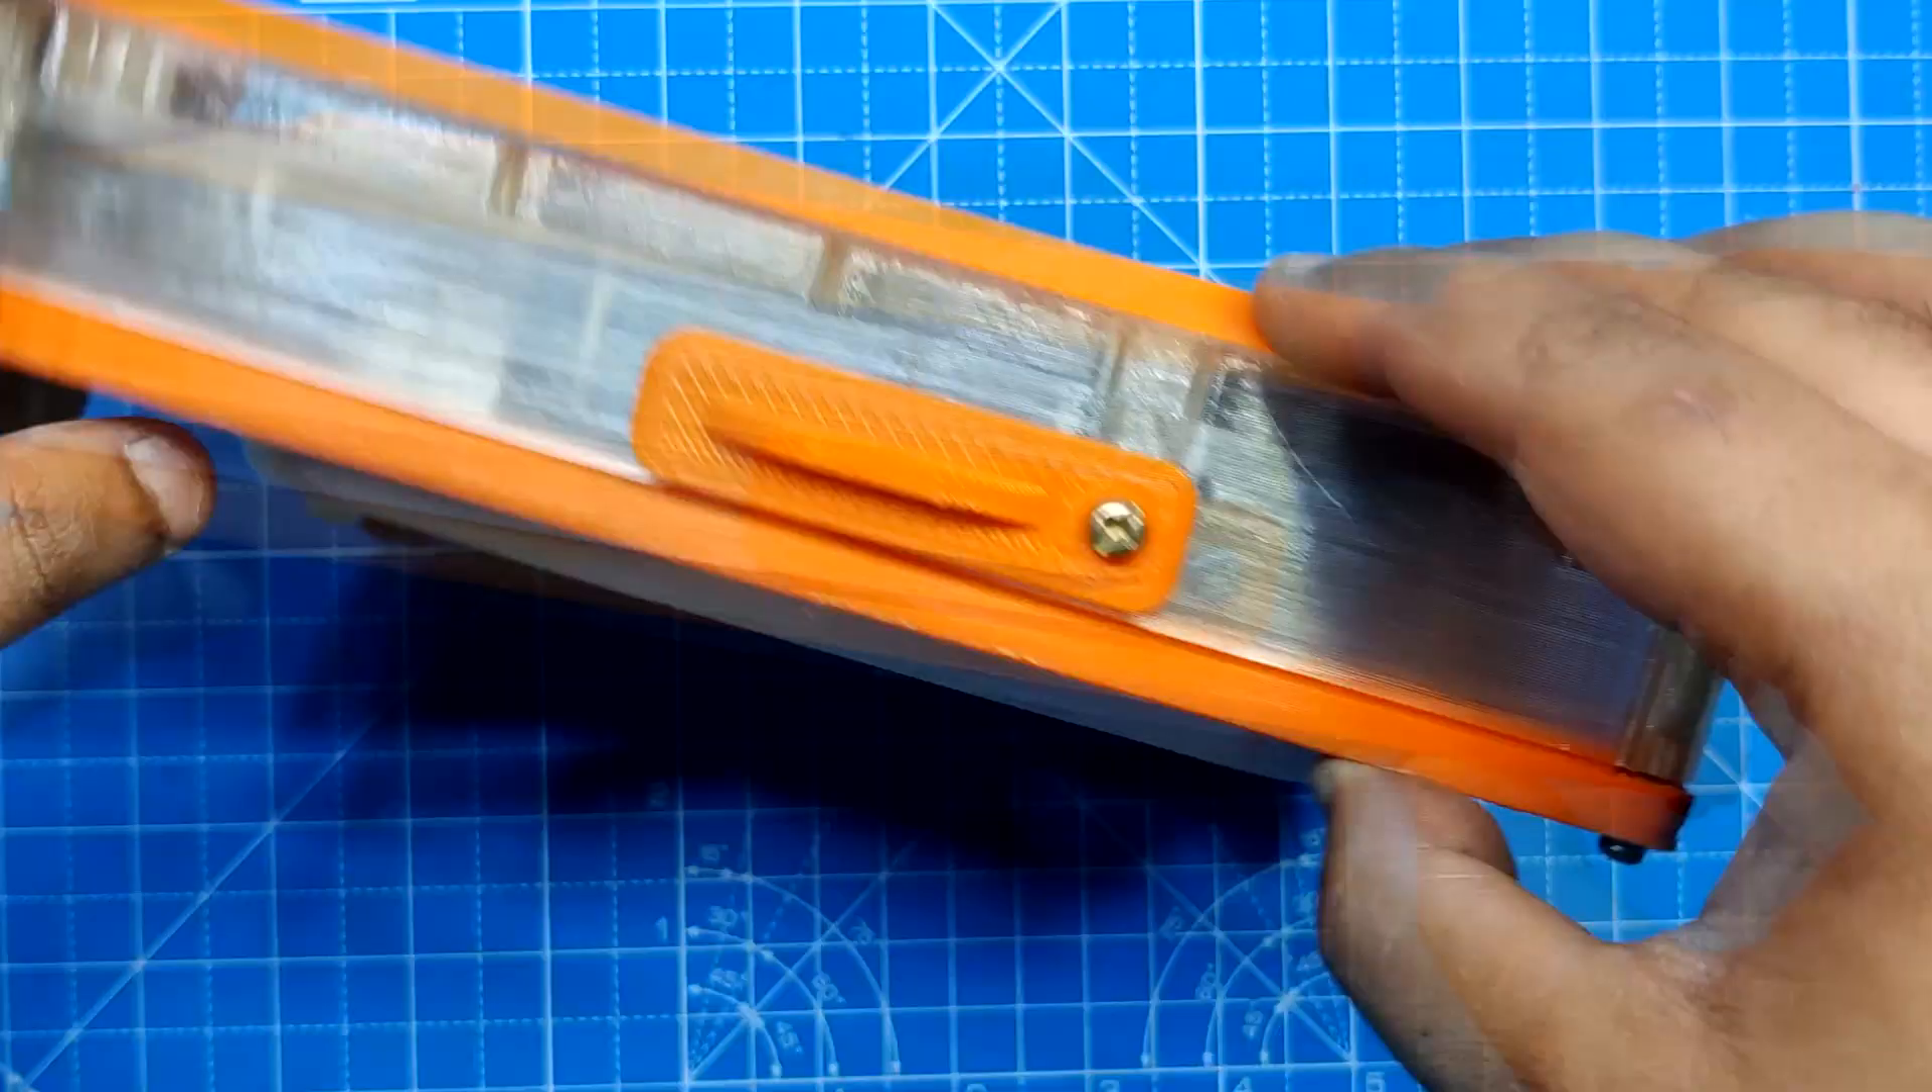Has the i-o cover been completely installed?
Yes.